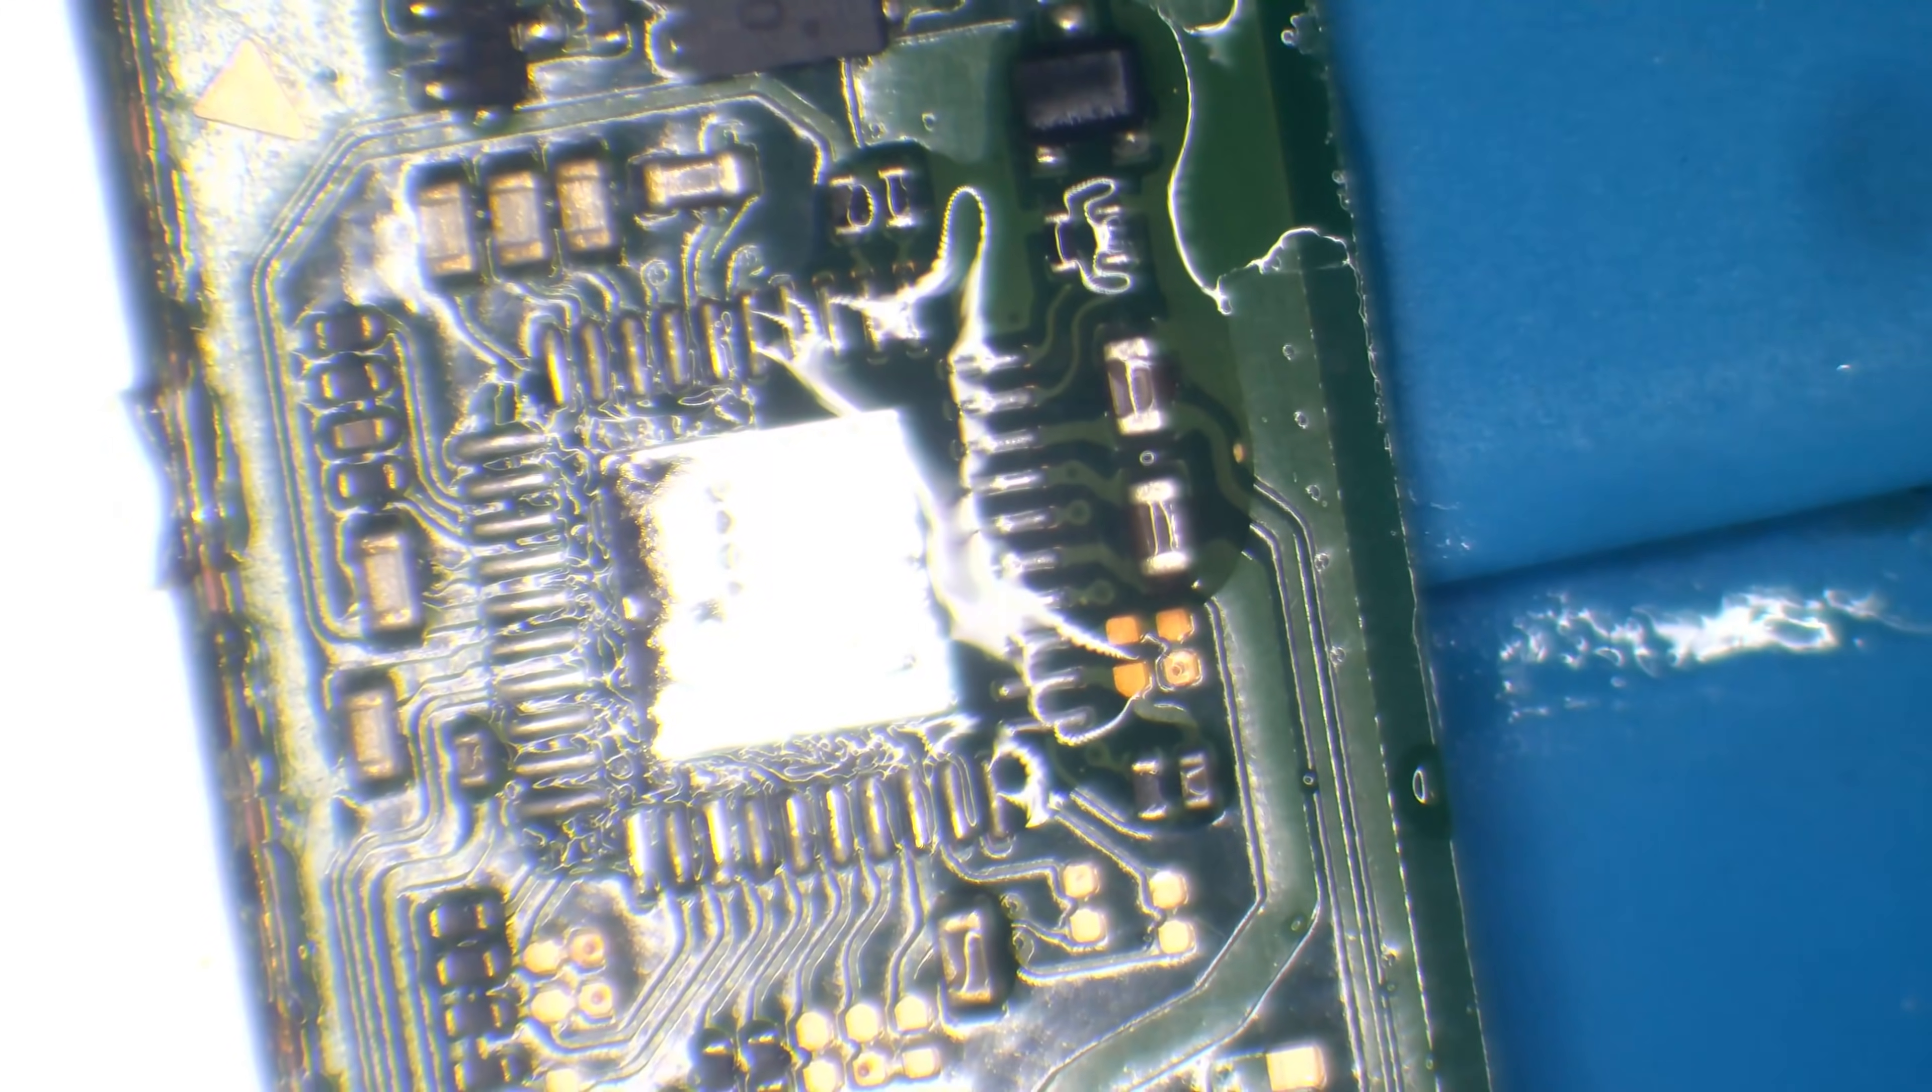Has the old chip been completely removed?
Yes.